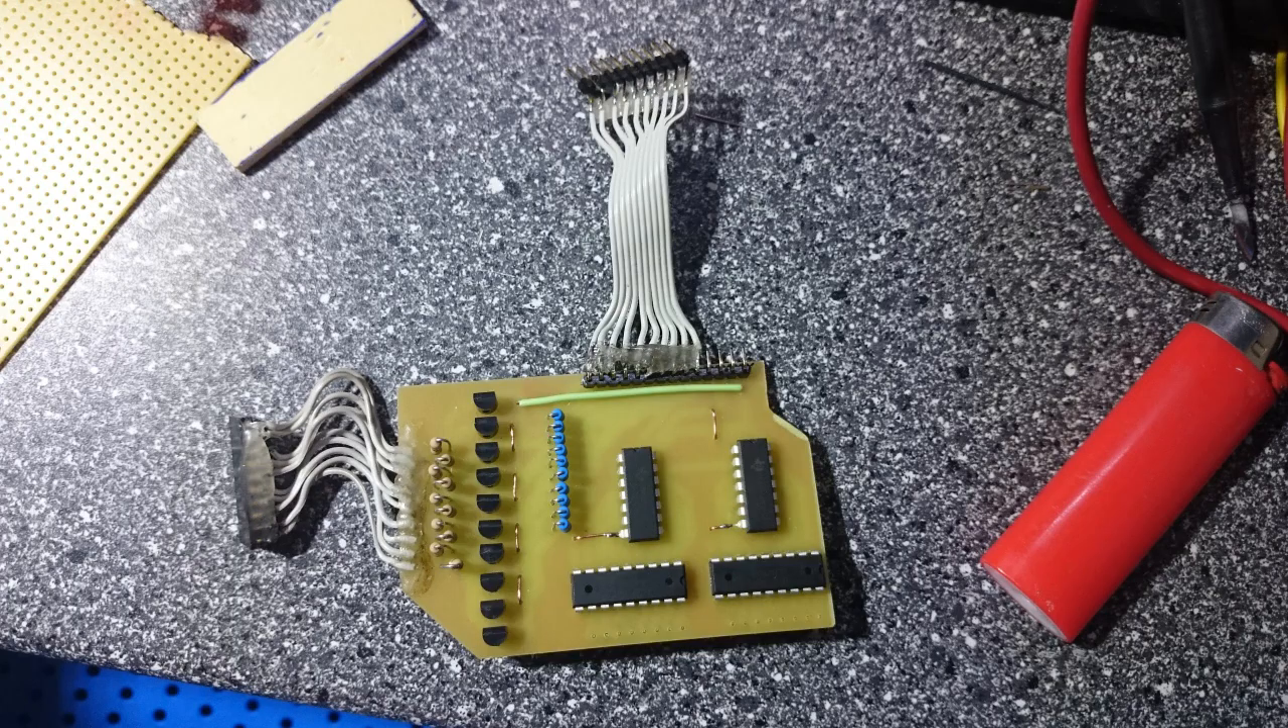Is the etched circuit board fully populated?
Yes.